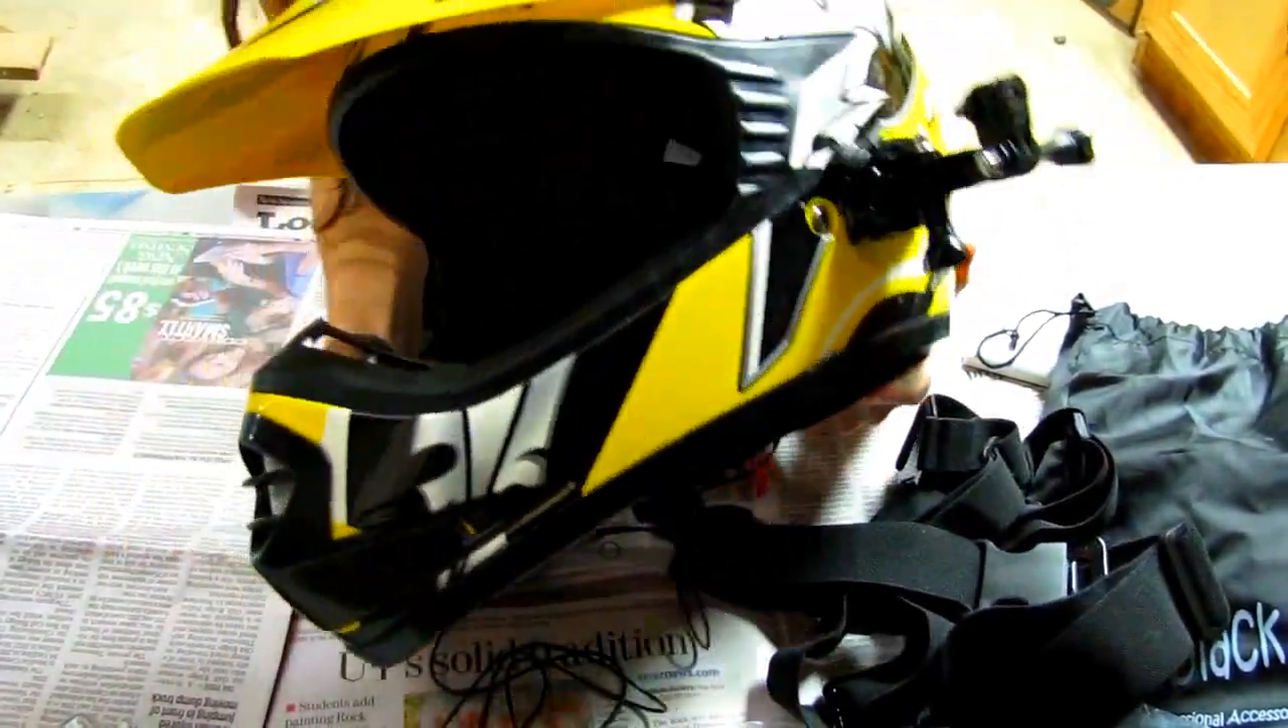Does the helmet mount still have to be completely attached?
No.